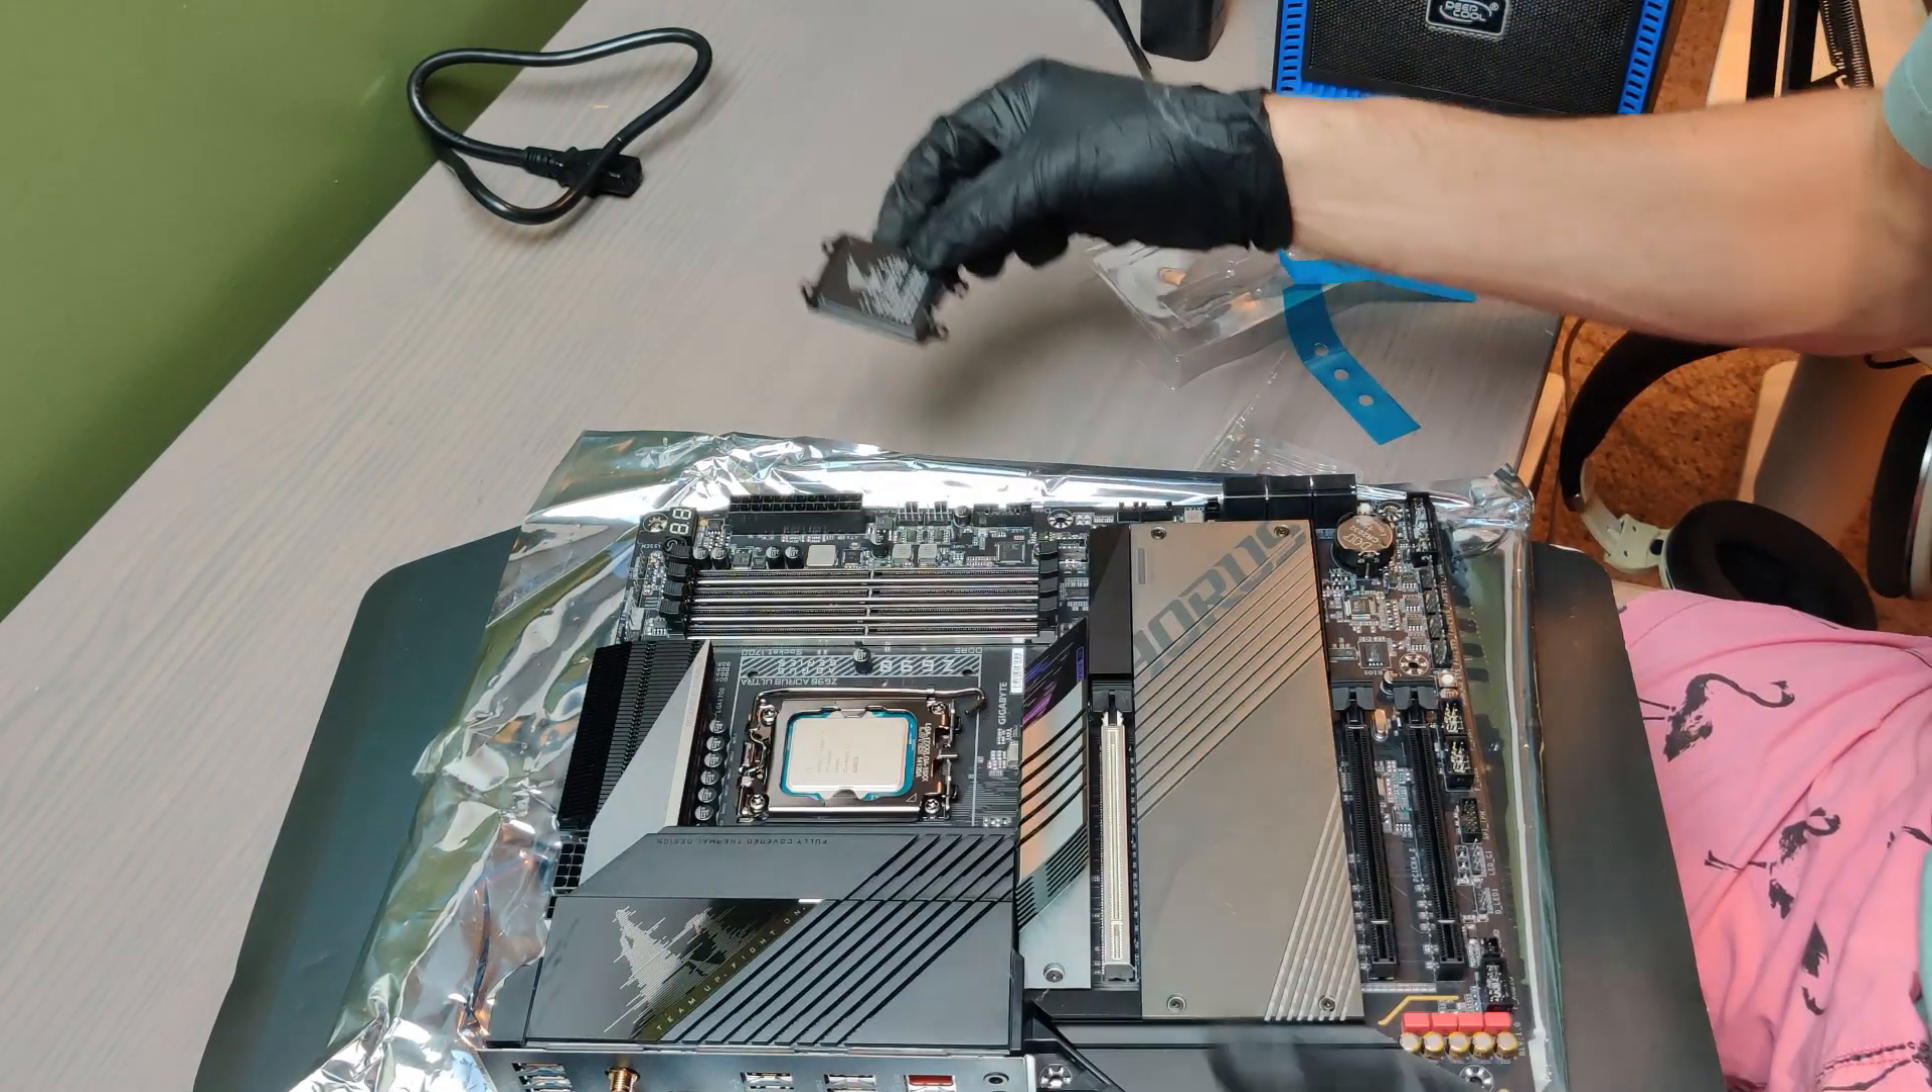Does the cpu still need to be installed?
No.